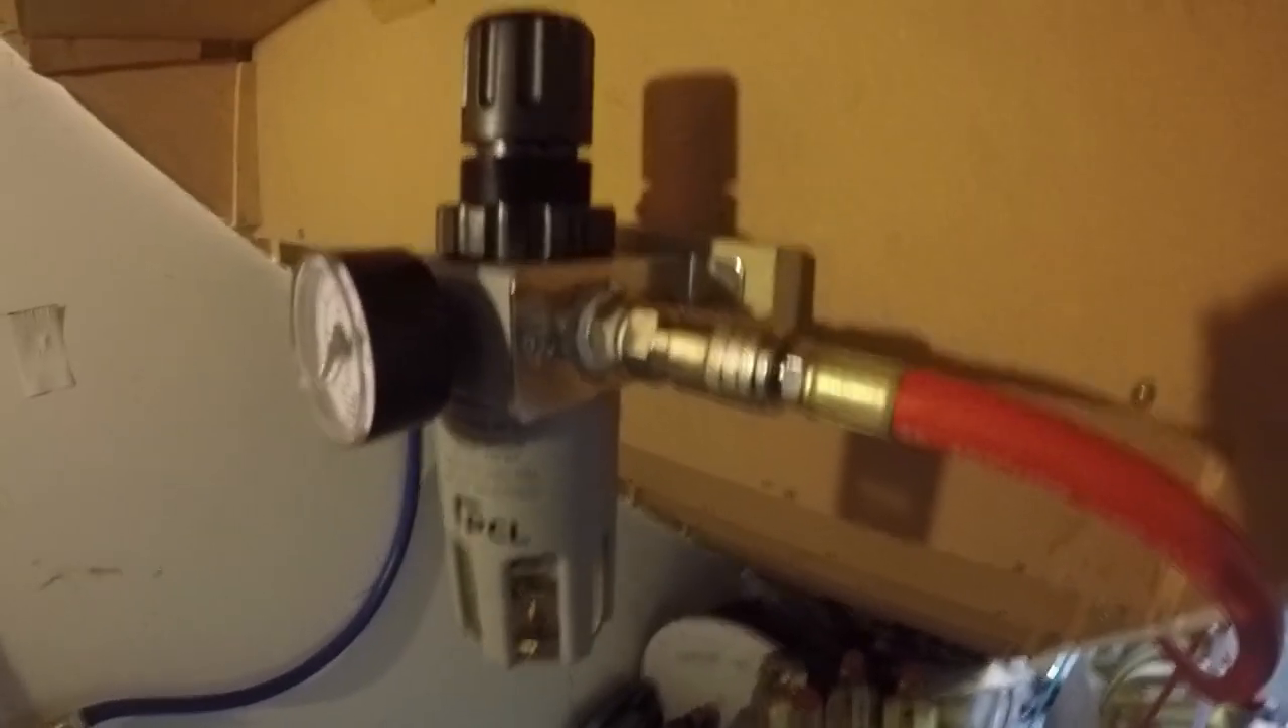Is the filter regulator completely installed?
Yes.